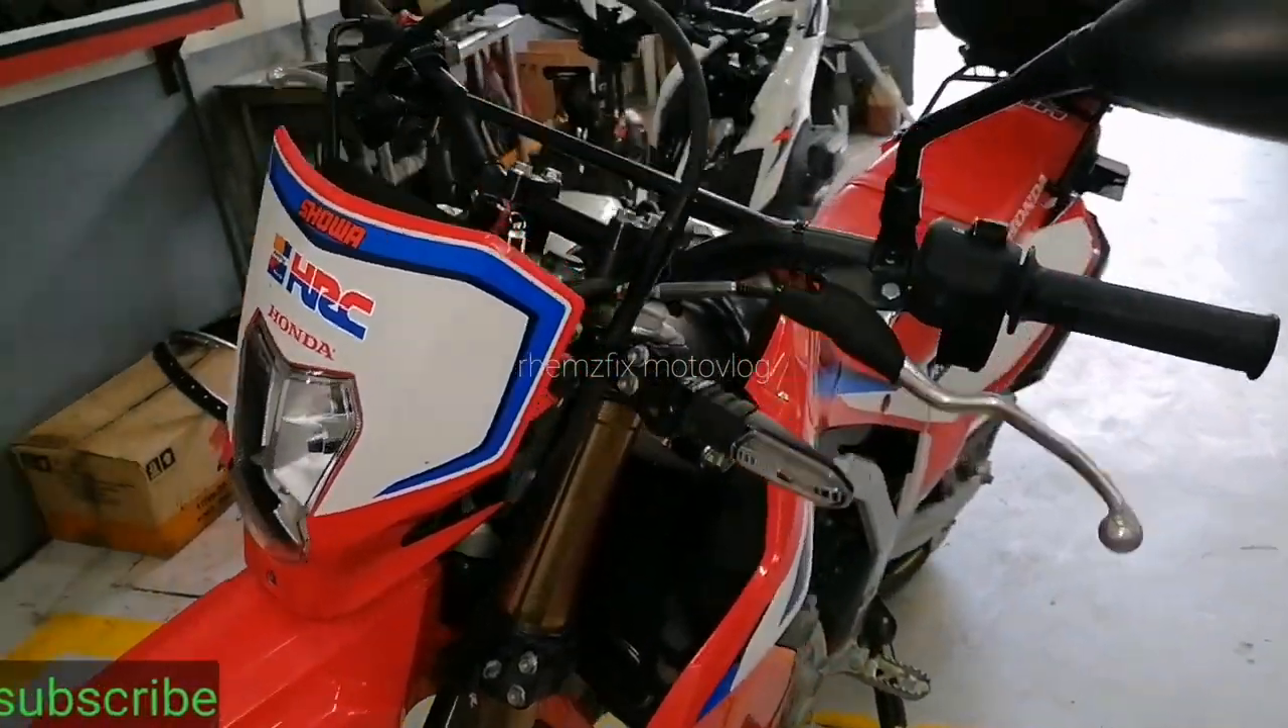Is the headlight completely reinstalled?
Yes.